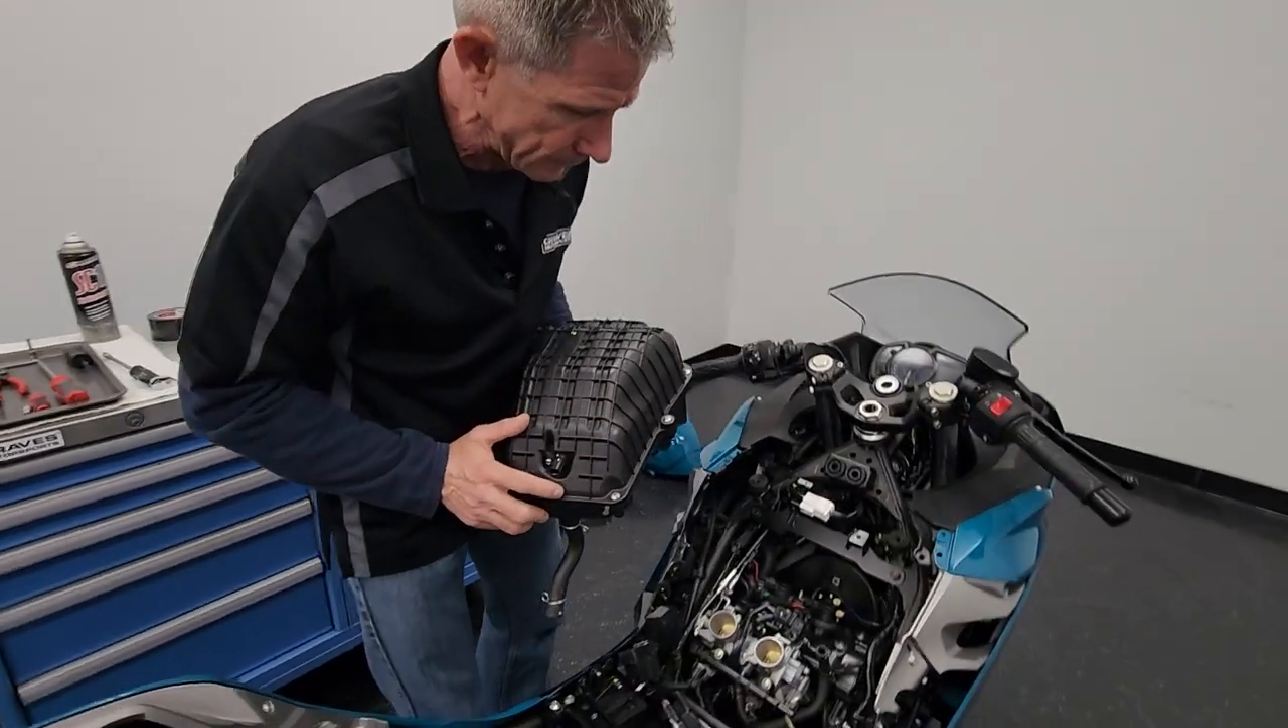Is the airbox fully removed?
Yes.